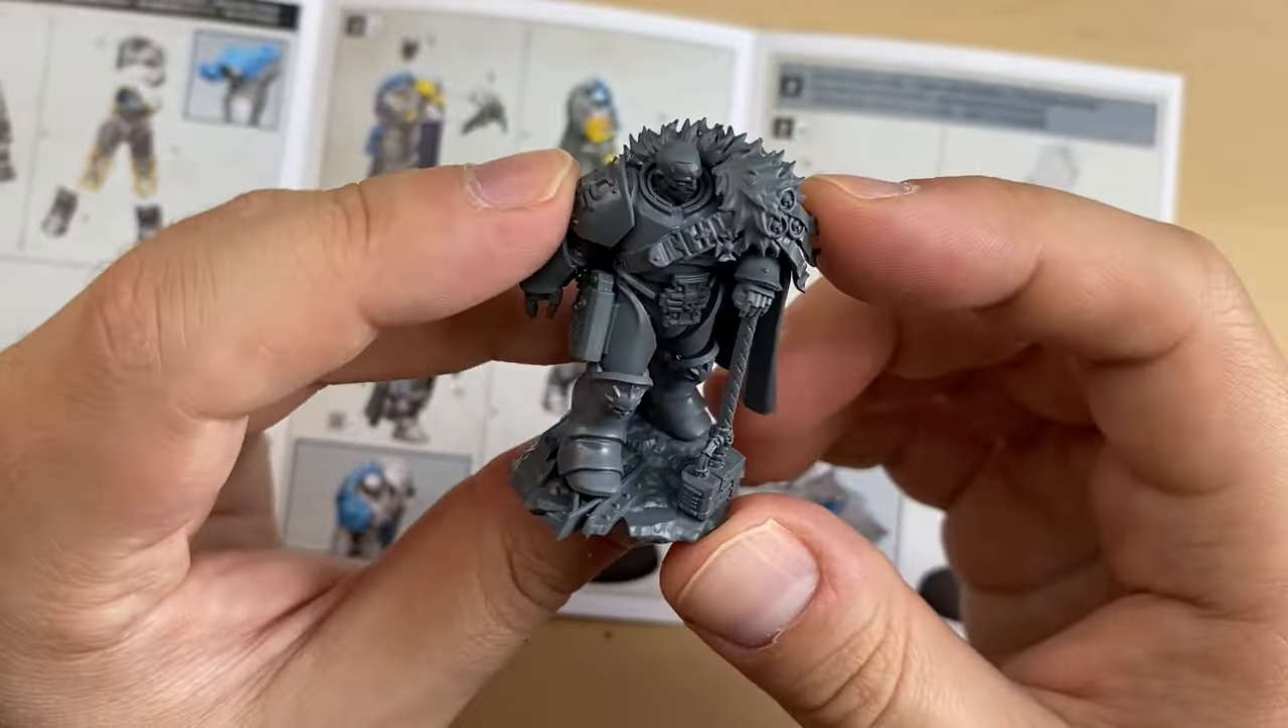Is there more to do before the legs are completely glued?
No.